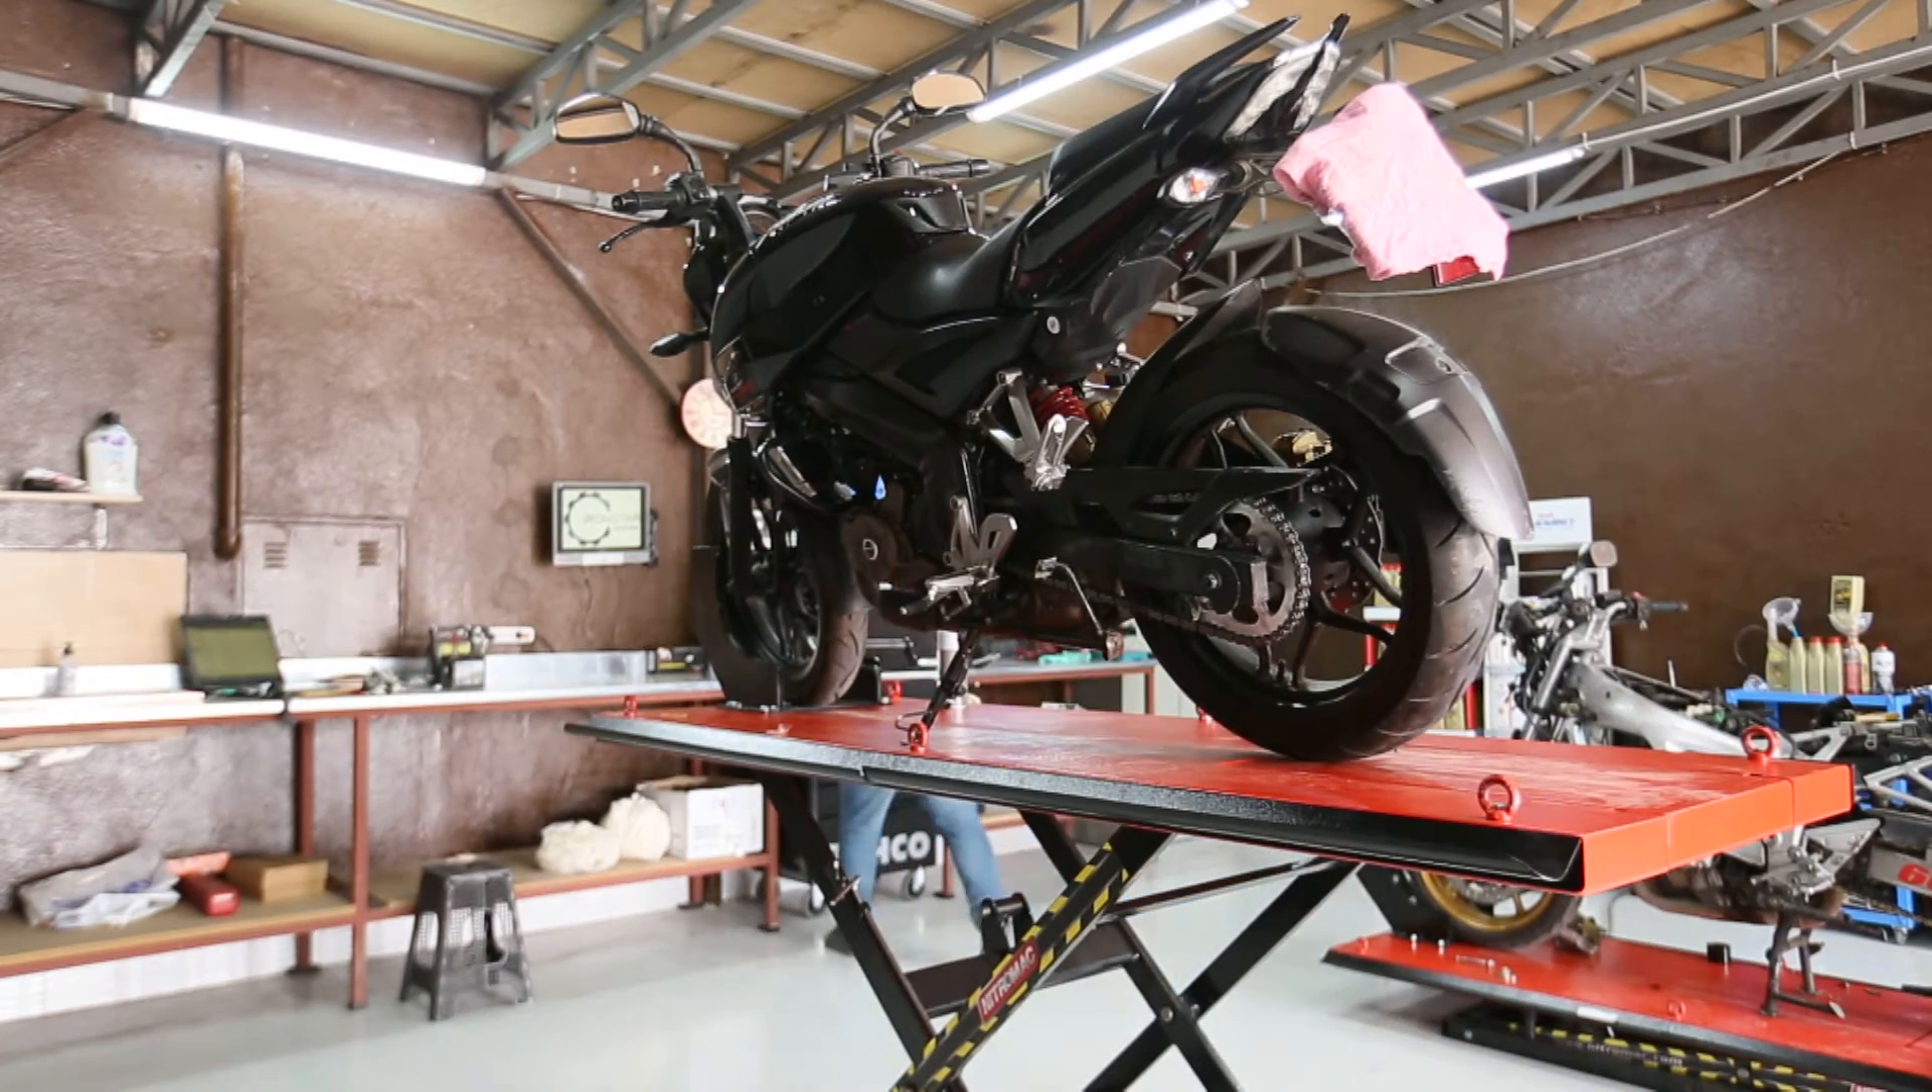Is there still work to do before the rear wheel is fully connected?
No.